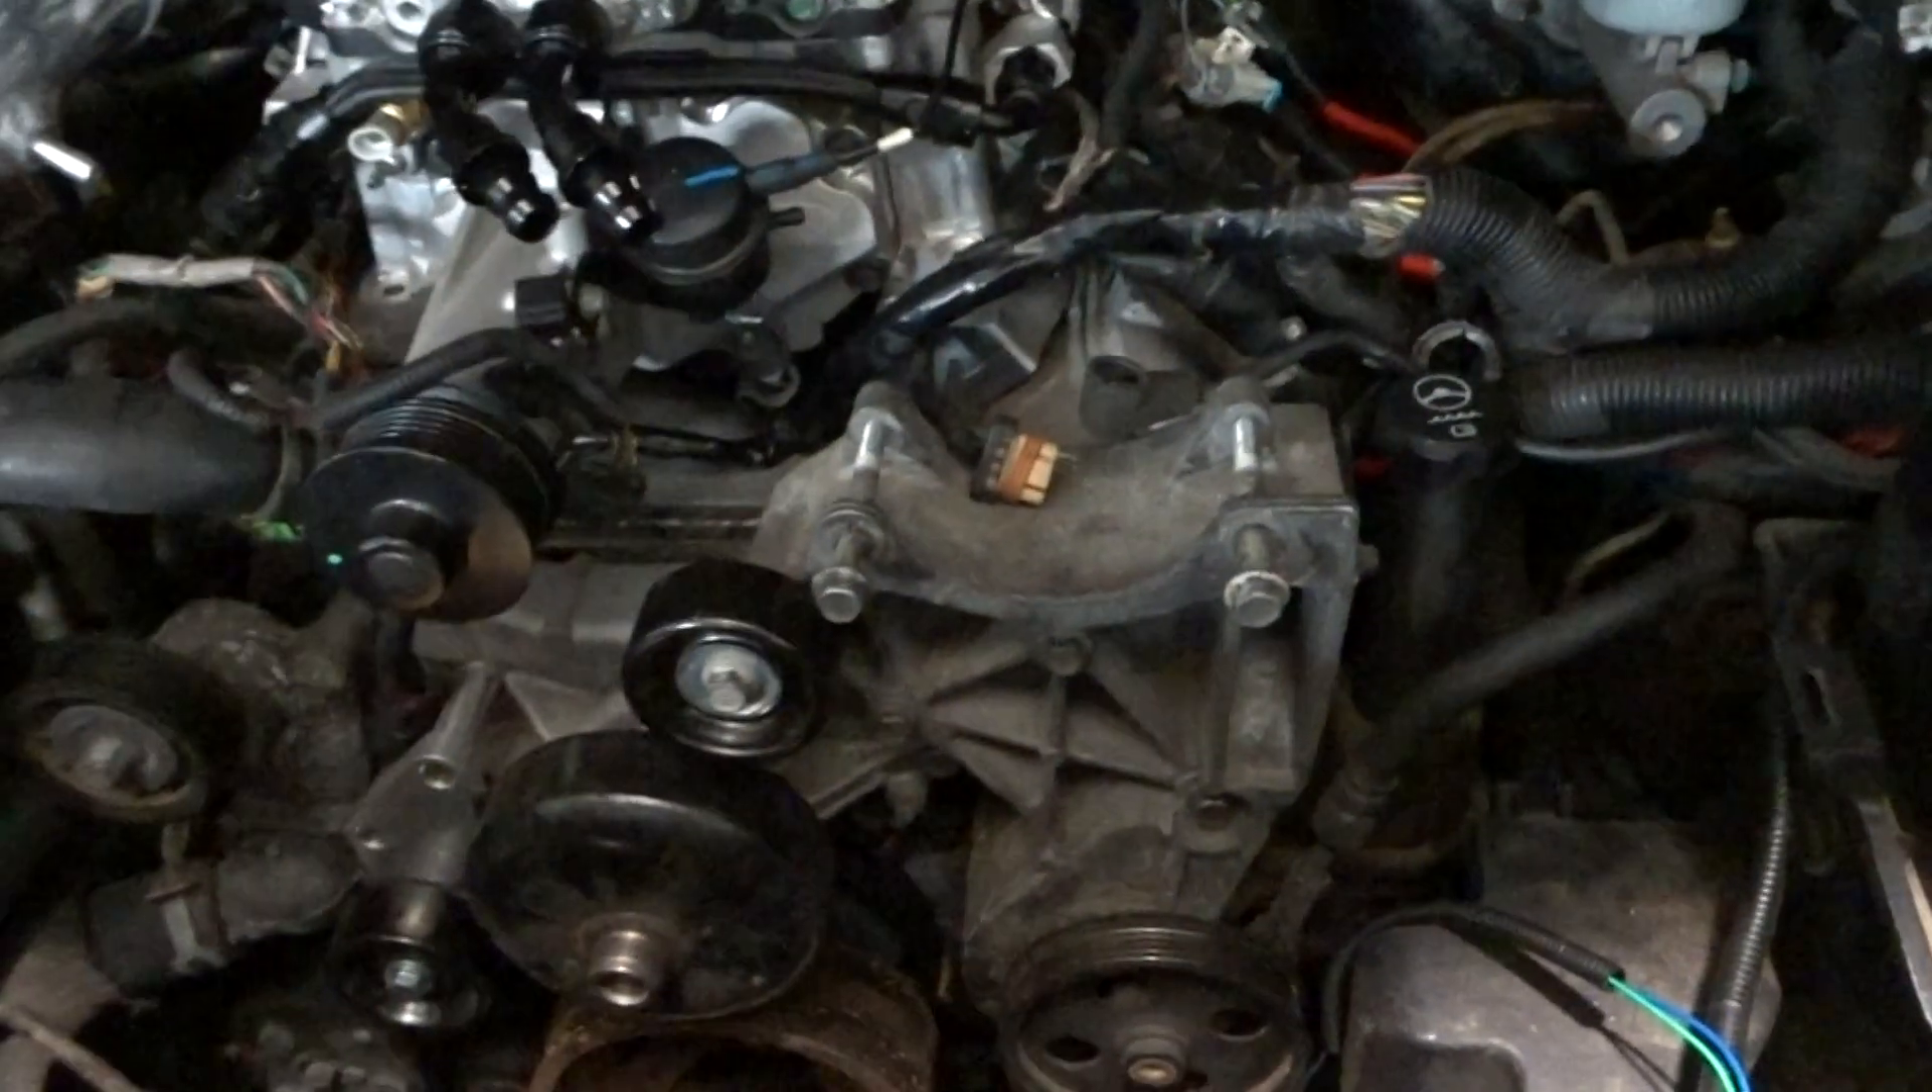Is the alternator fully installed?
No.